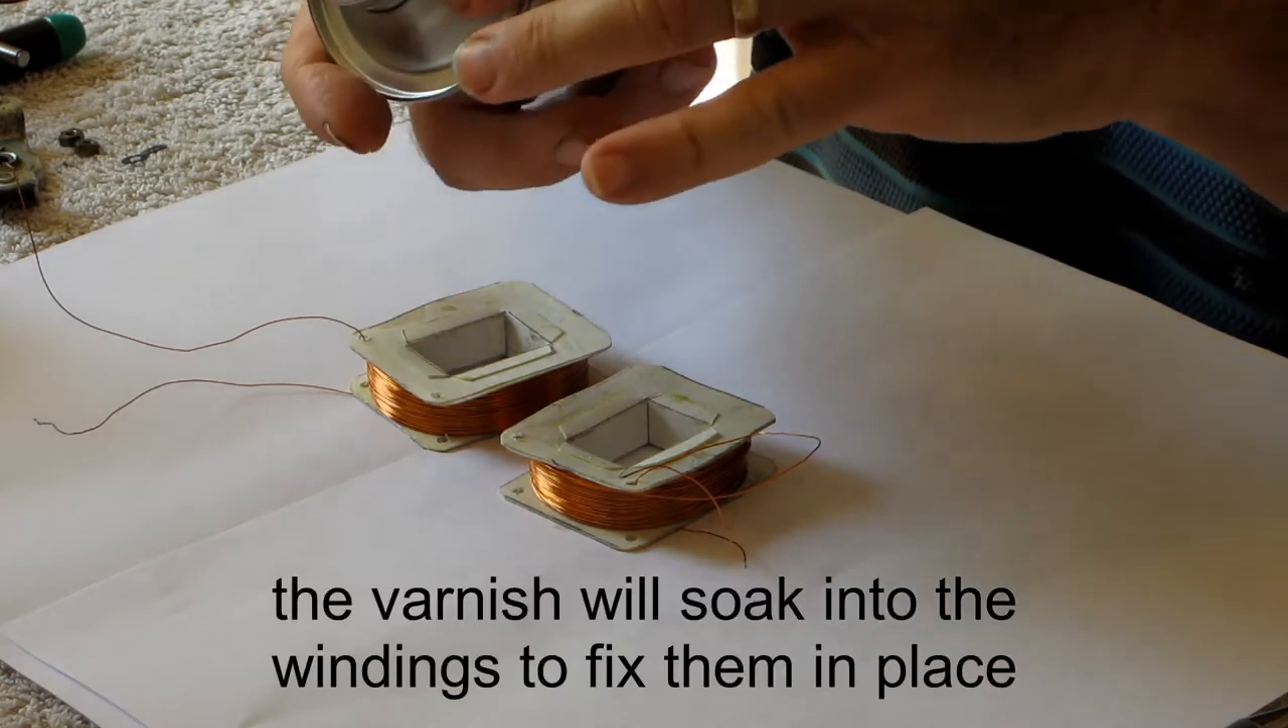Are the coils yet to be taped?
Yes.